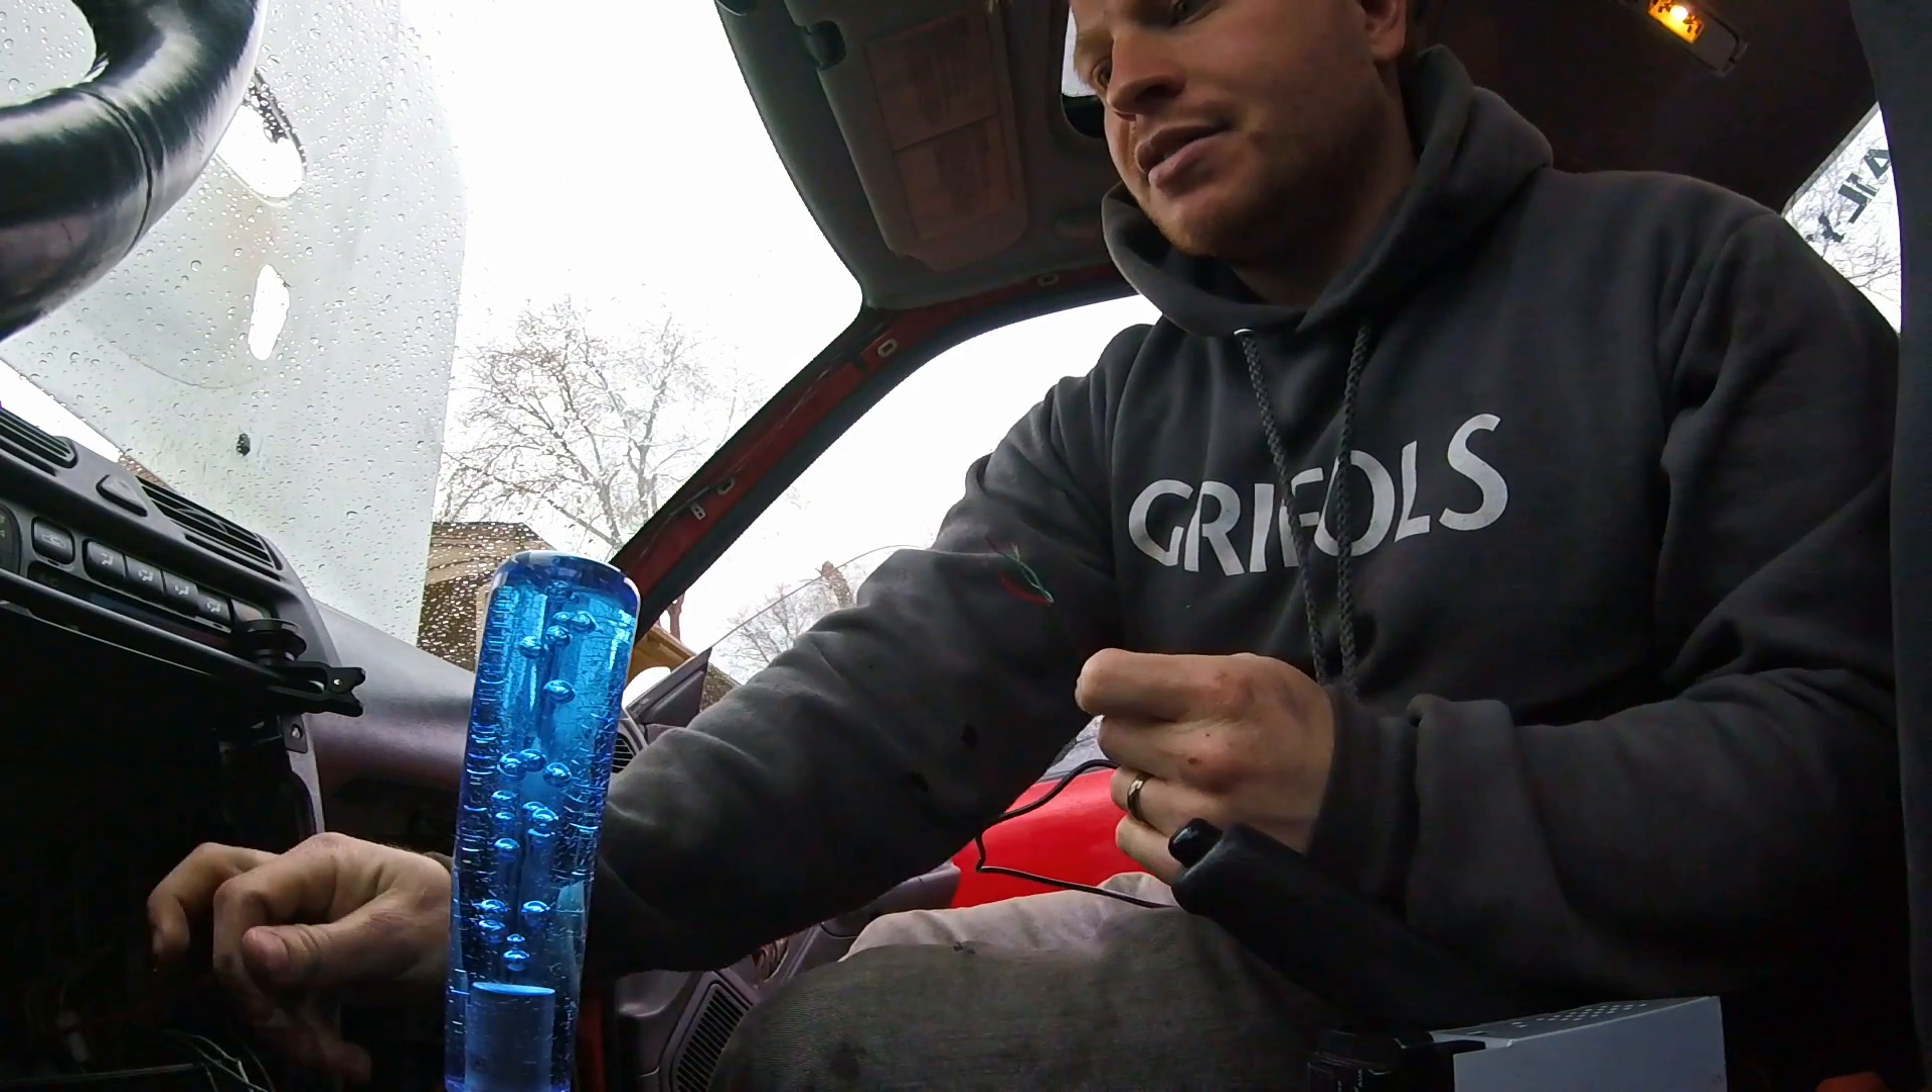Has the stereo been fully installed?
No.